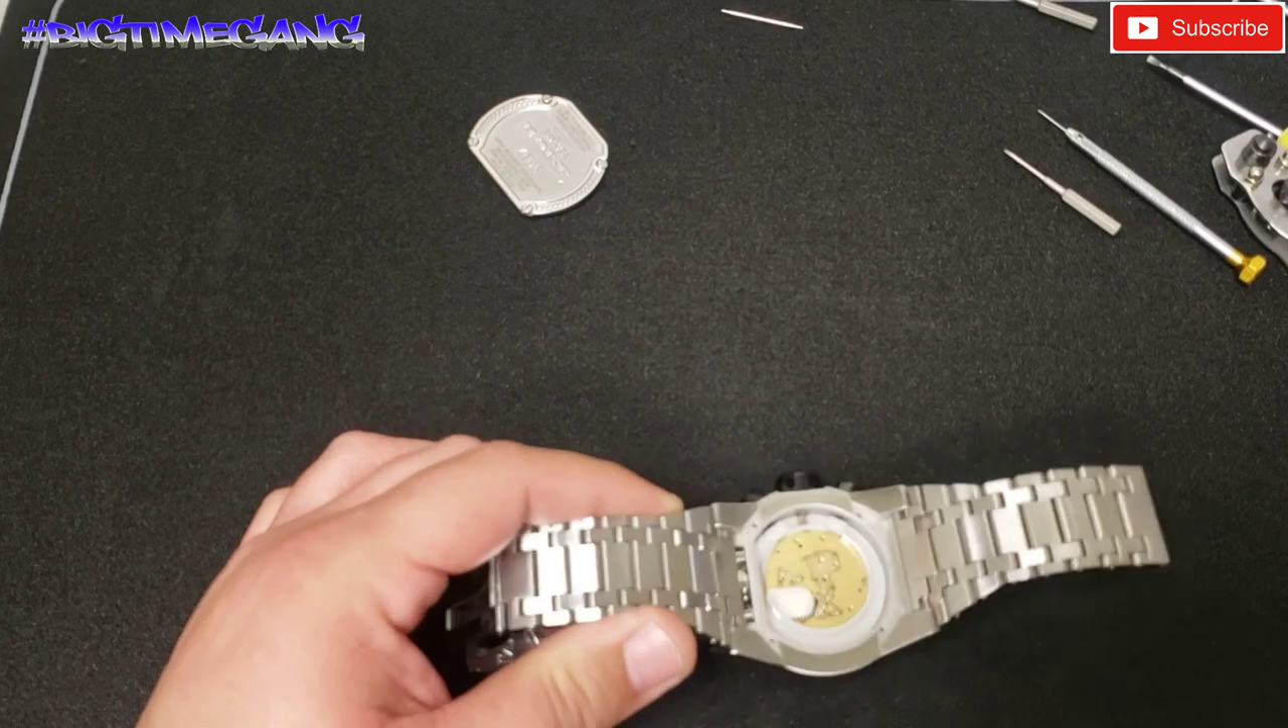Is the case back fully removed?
Yes.